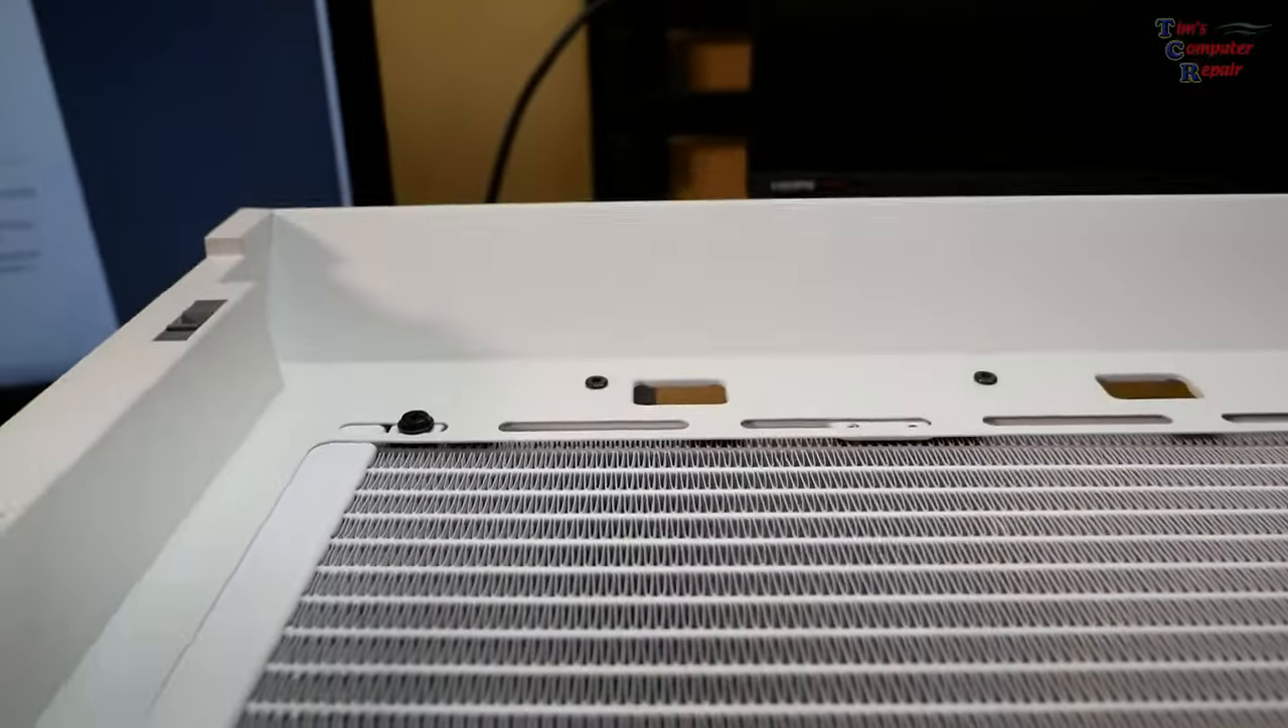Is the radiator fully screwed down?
No.